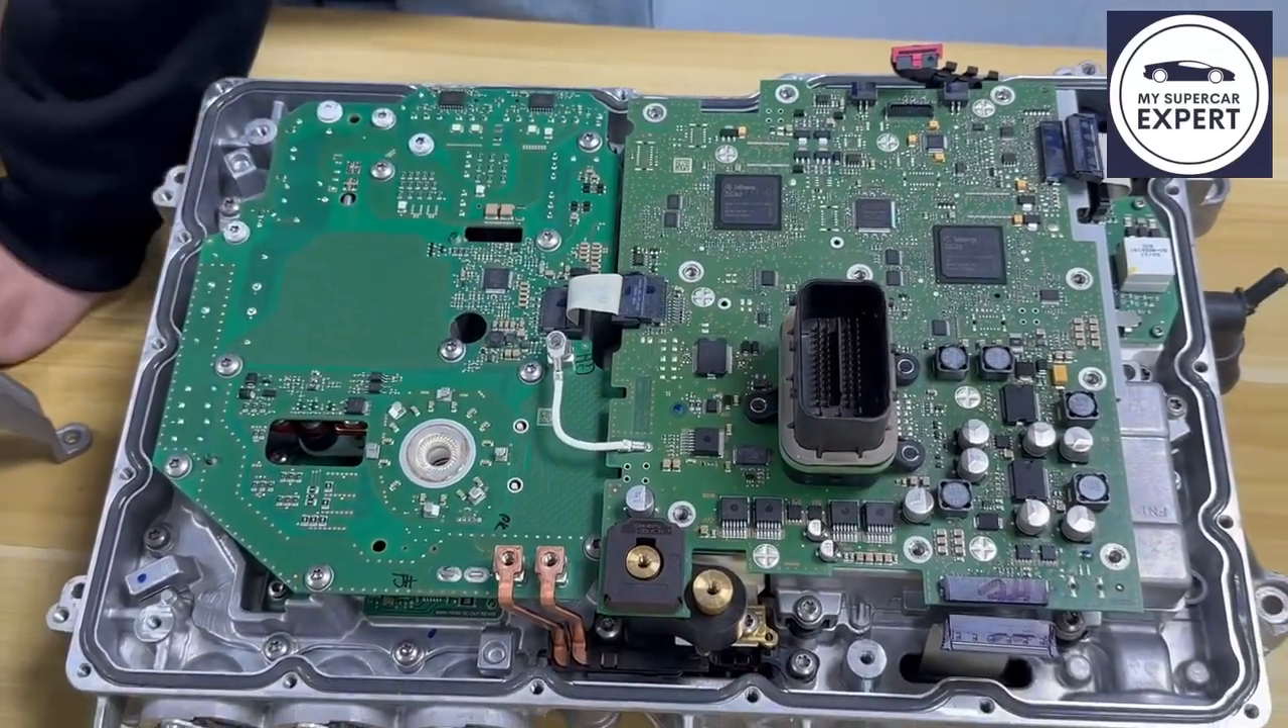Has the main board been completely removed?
No.